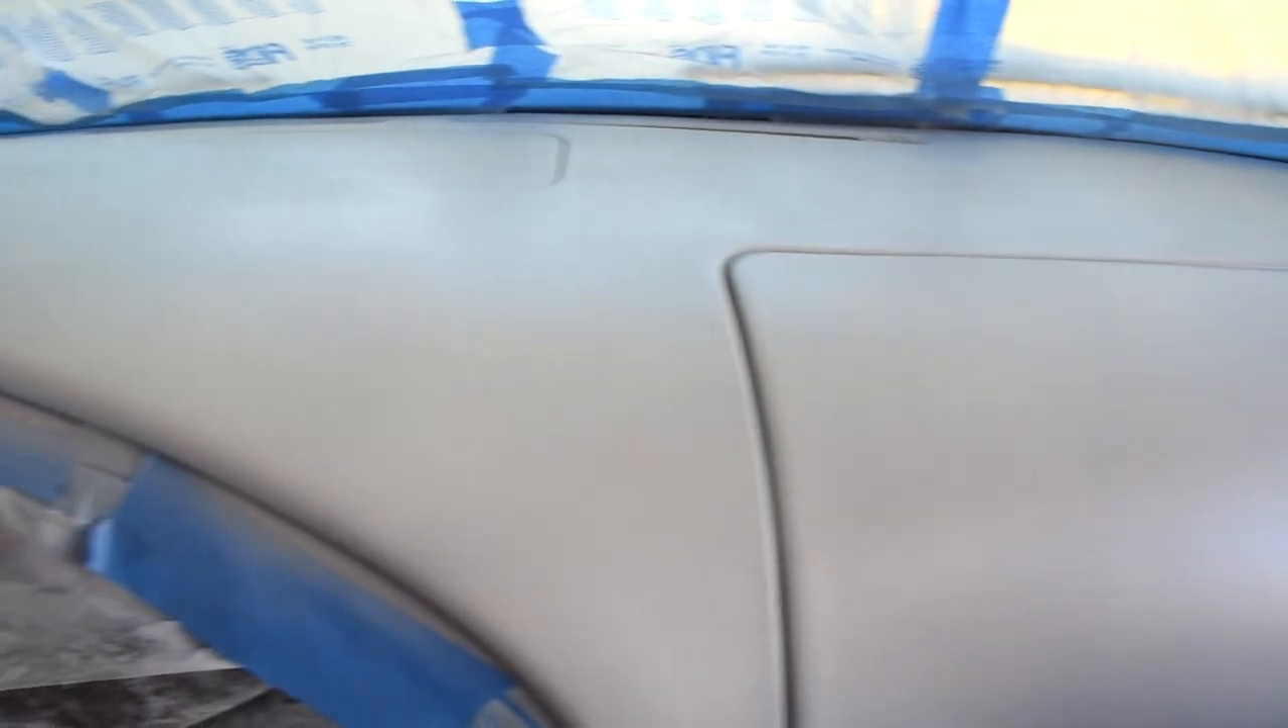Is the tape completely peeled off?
No.